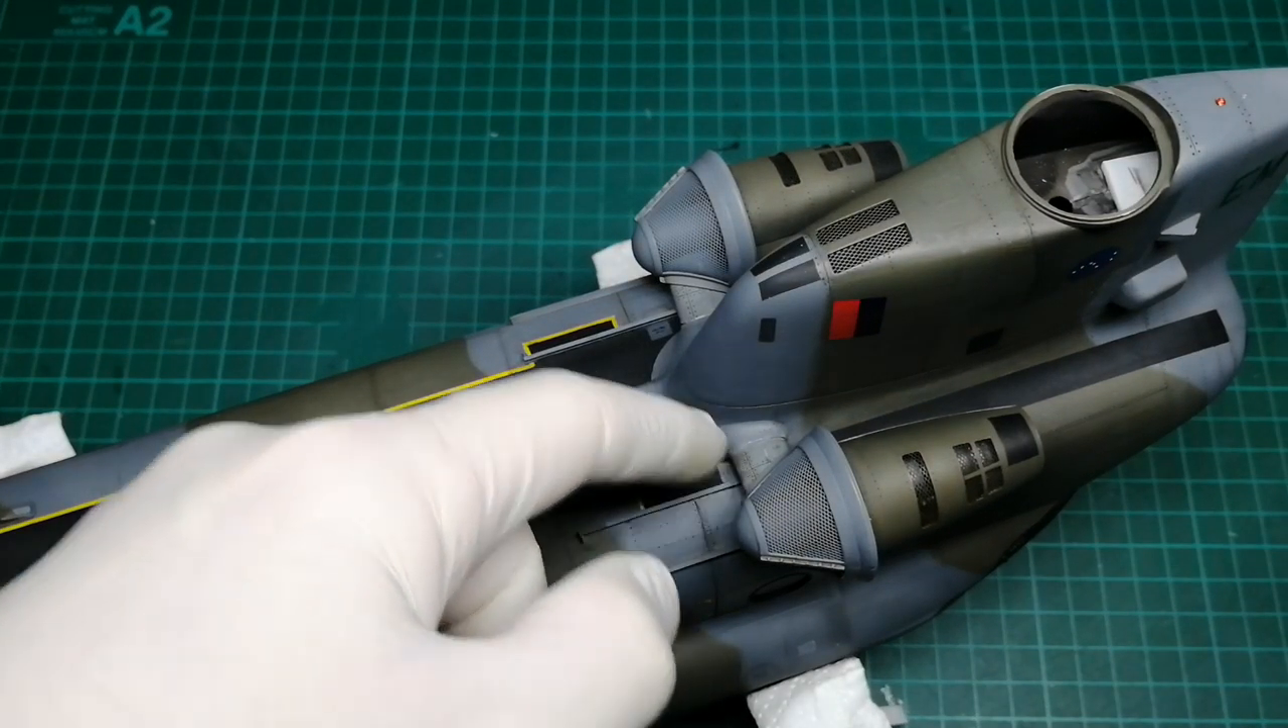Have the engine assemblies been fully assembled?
Yes.